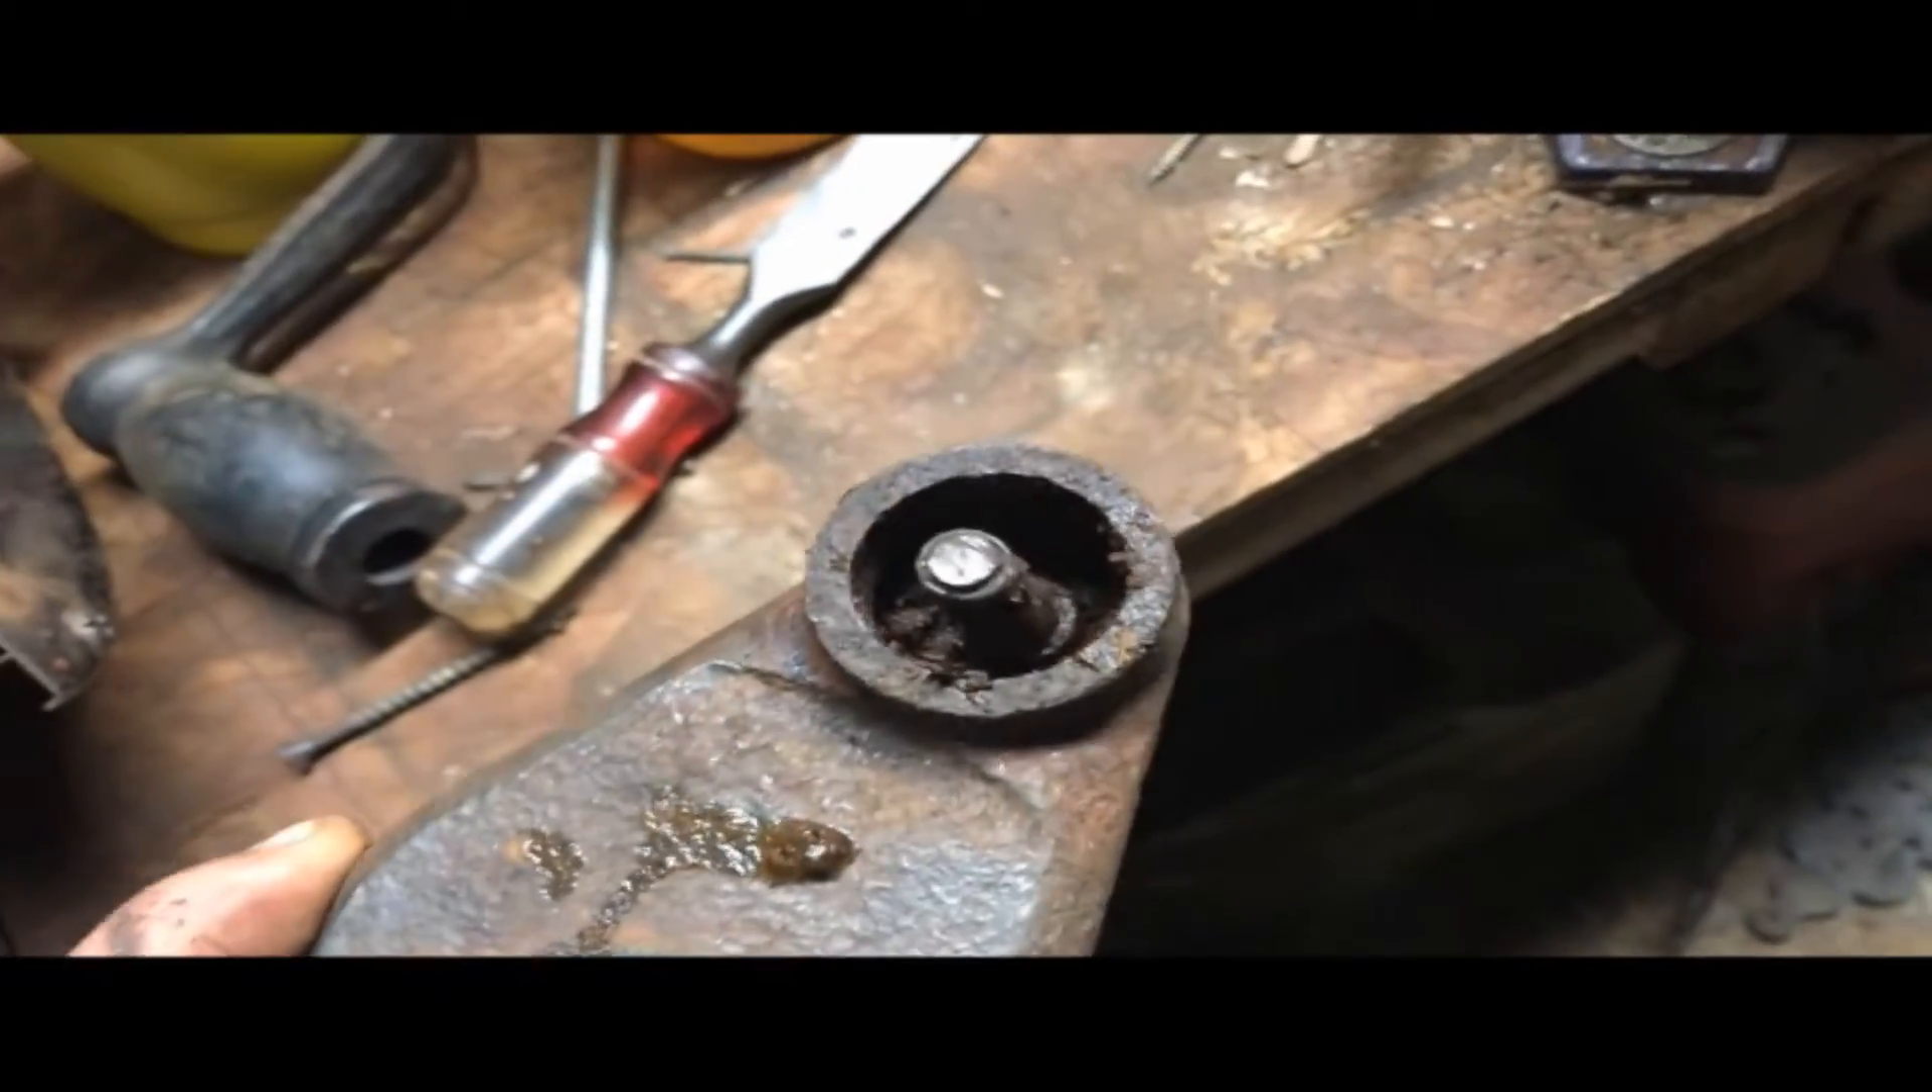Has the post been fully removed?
No.